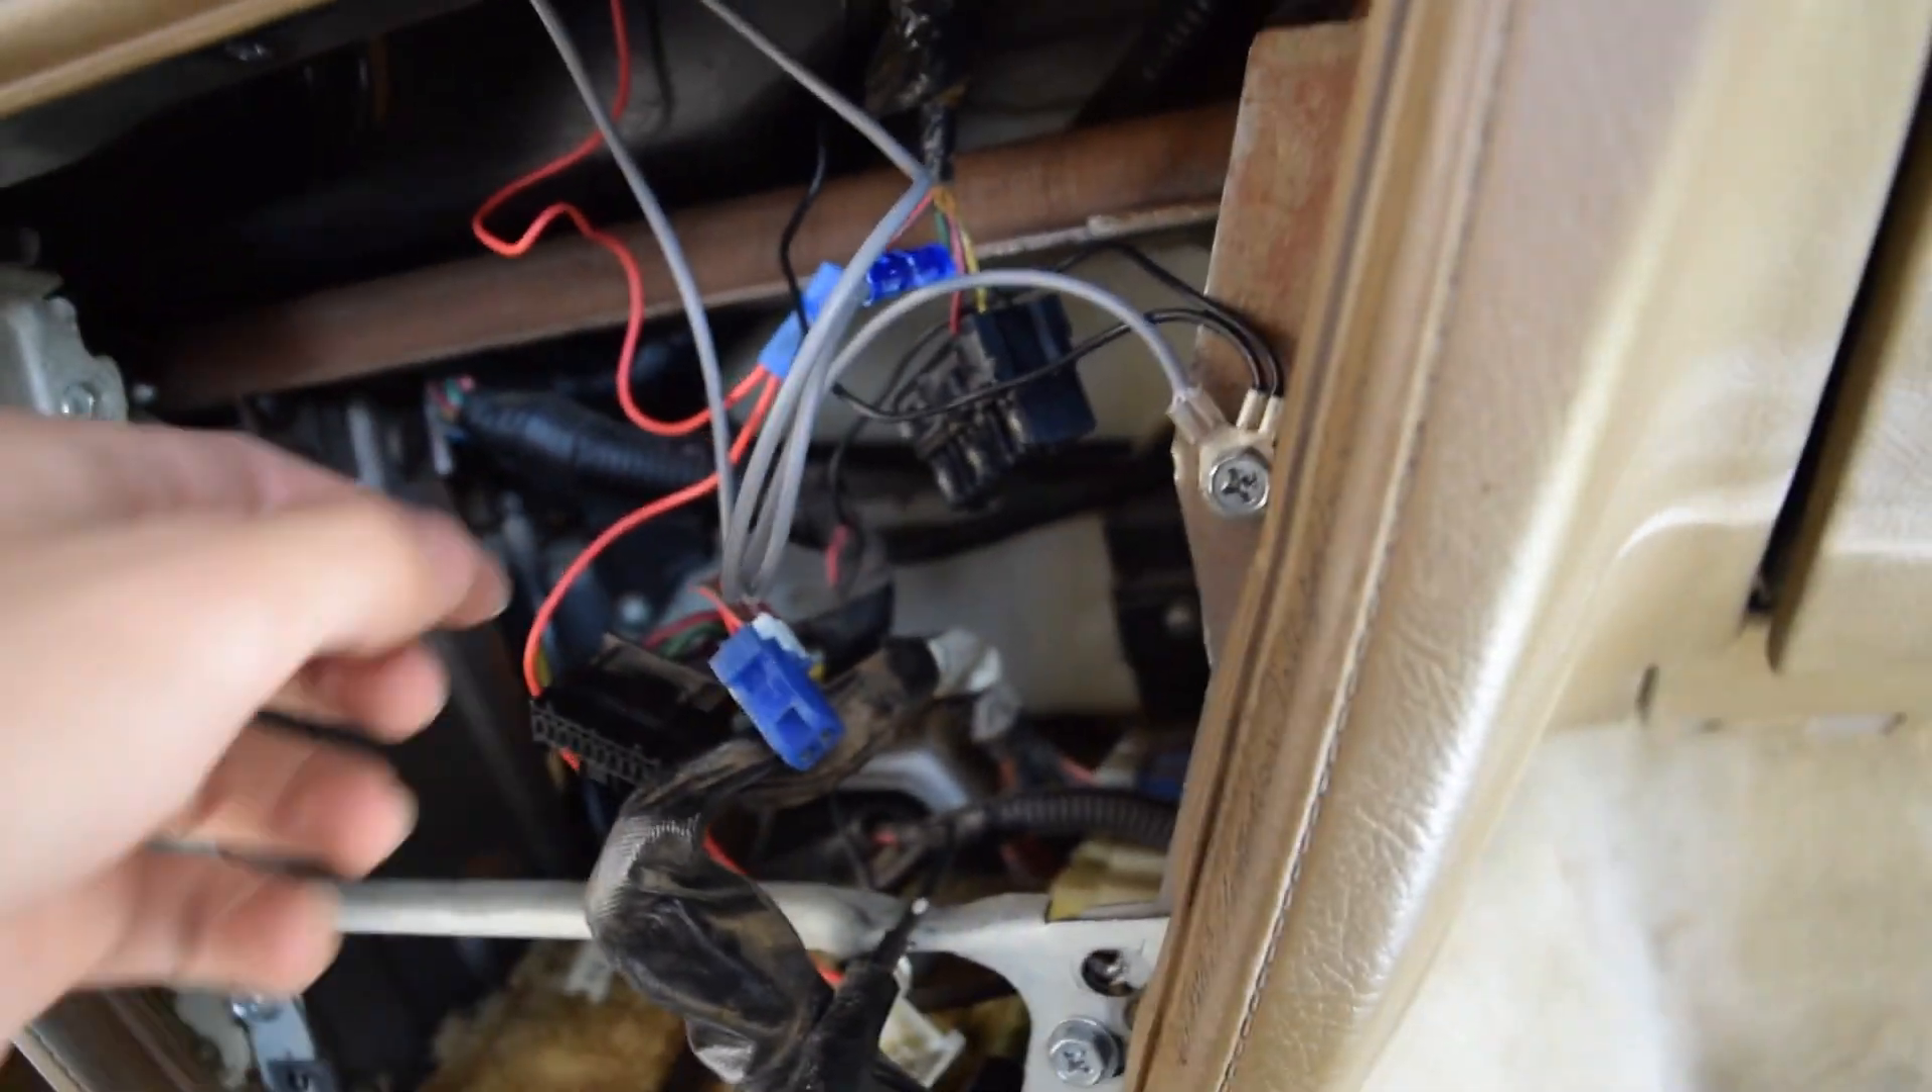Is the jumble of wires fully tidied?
No.